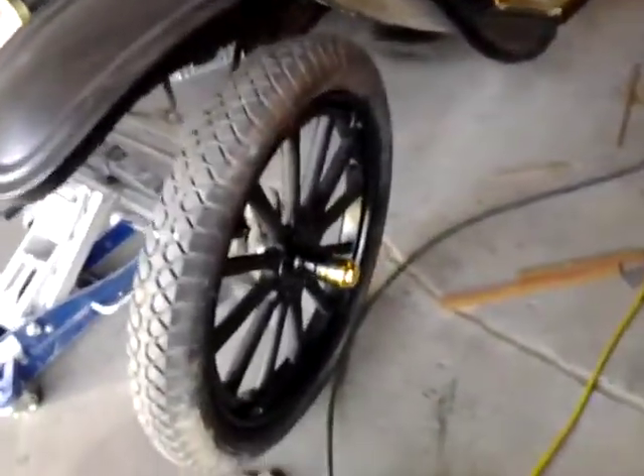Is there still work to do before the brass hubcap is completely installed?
No.